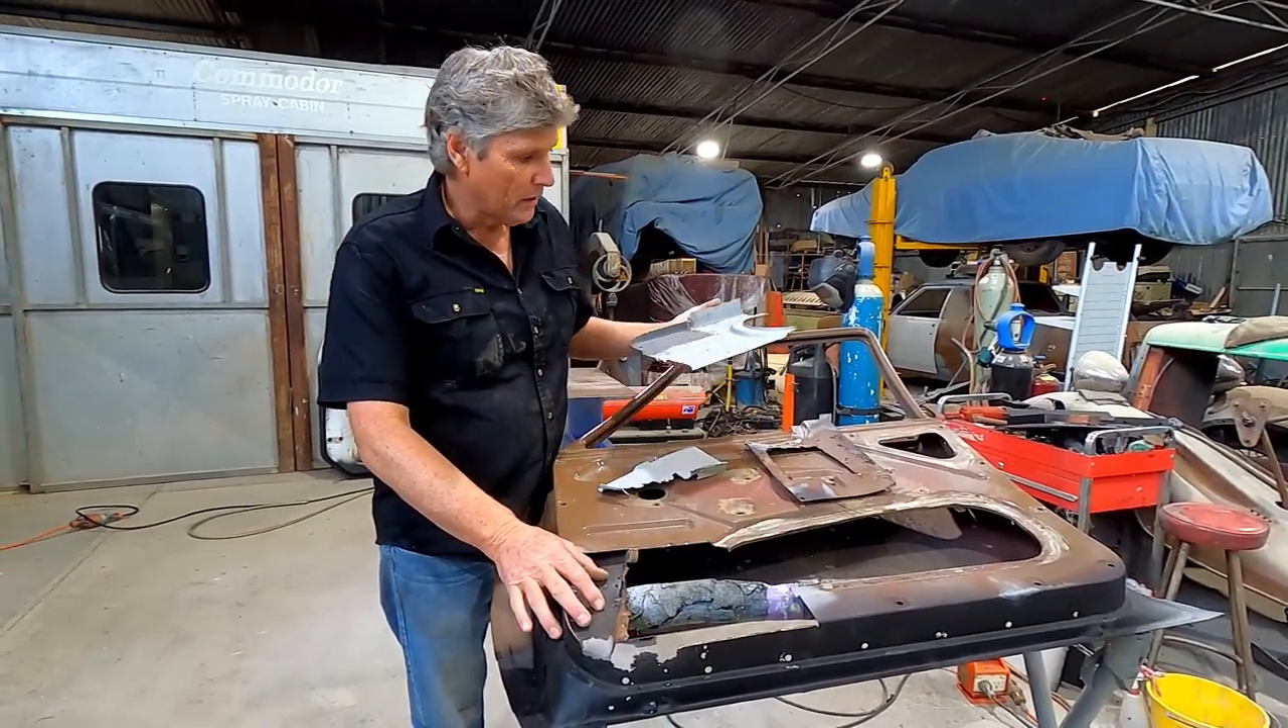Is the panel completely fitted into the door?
No.